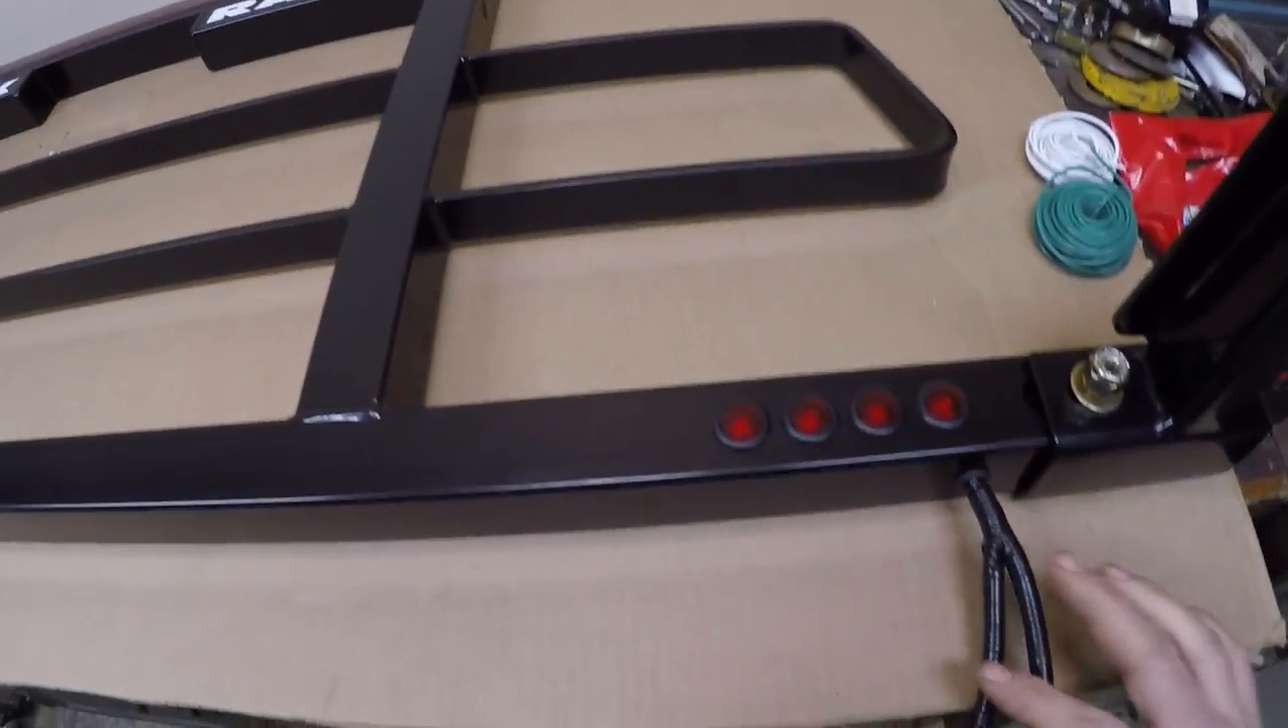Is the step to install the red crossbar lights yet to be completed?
No.